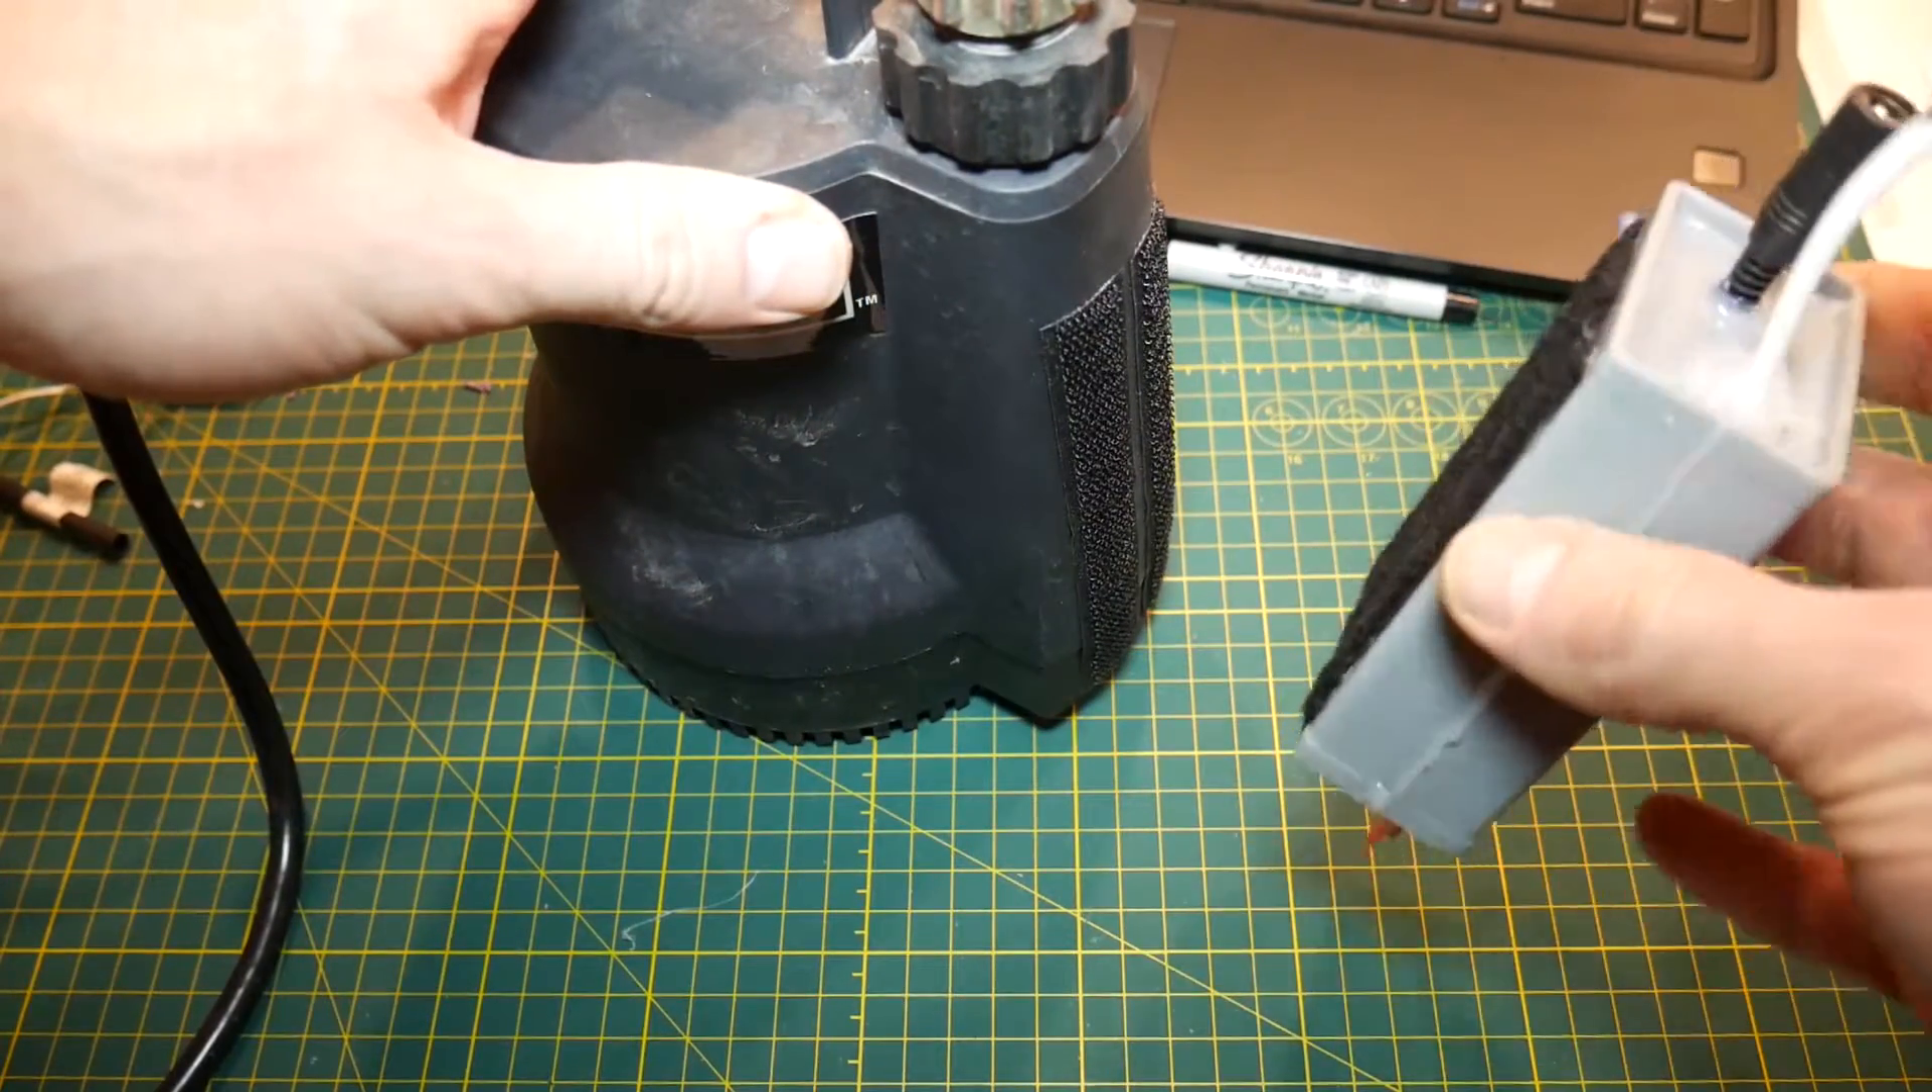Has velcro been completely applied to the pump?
Yes.